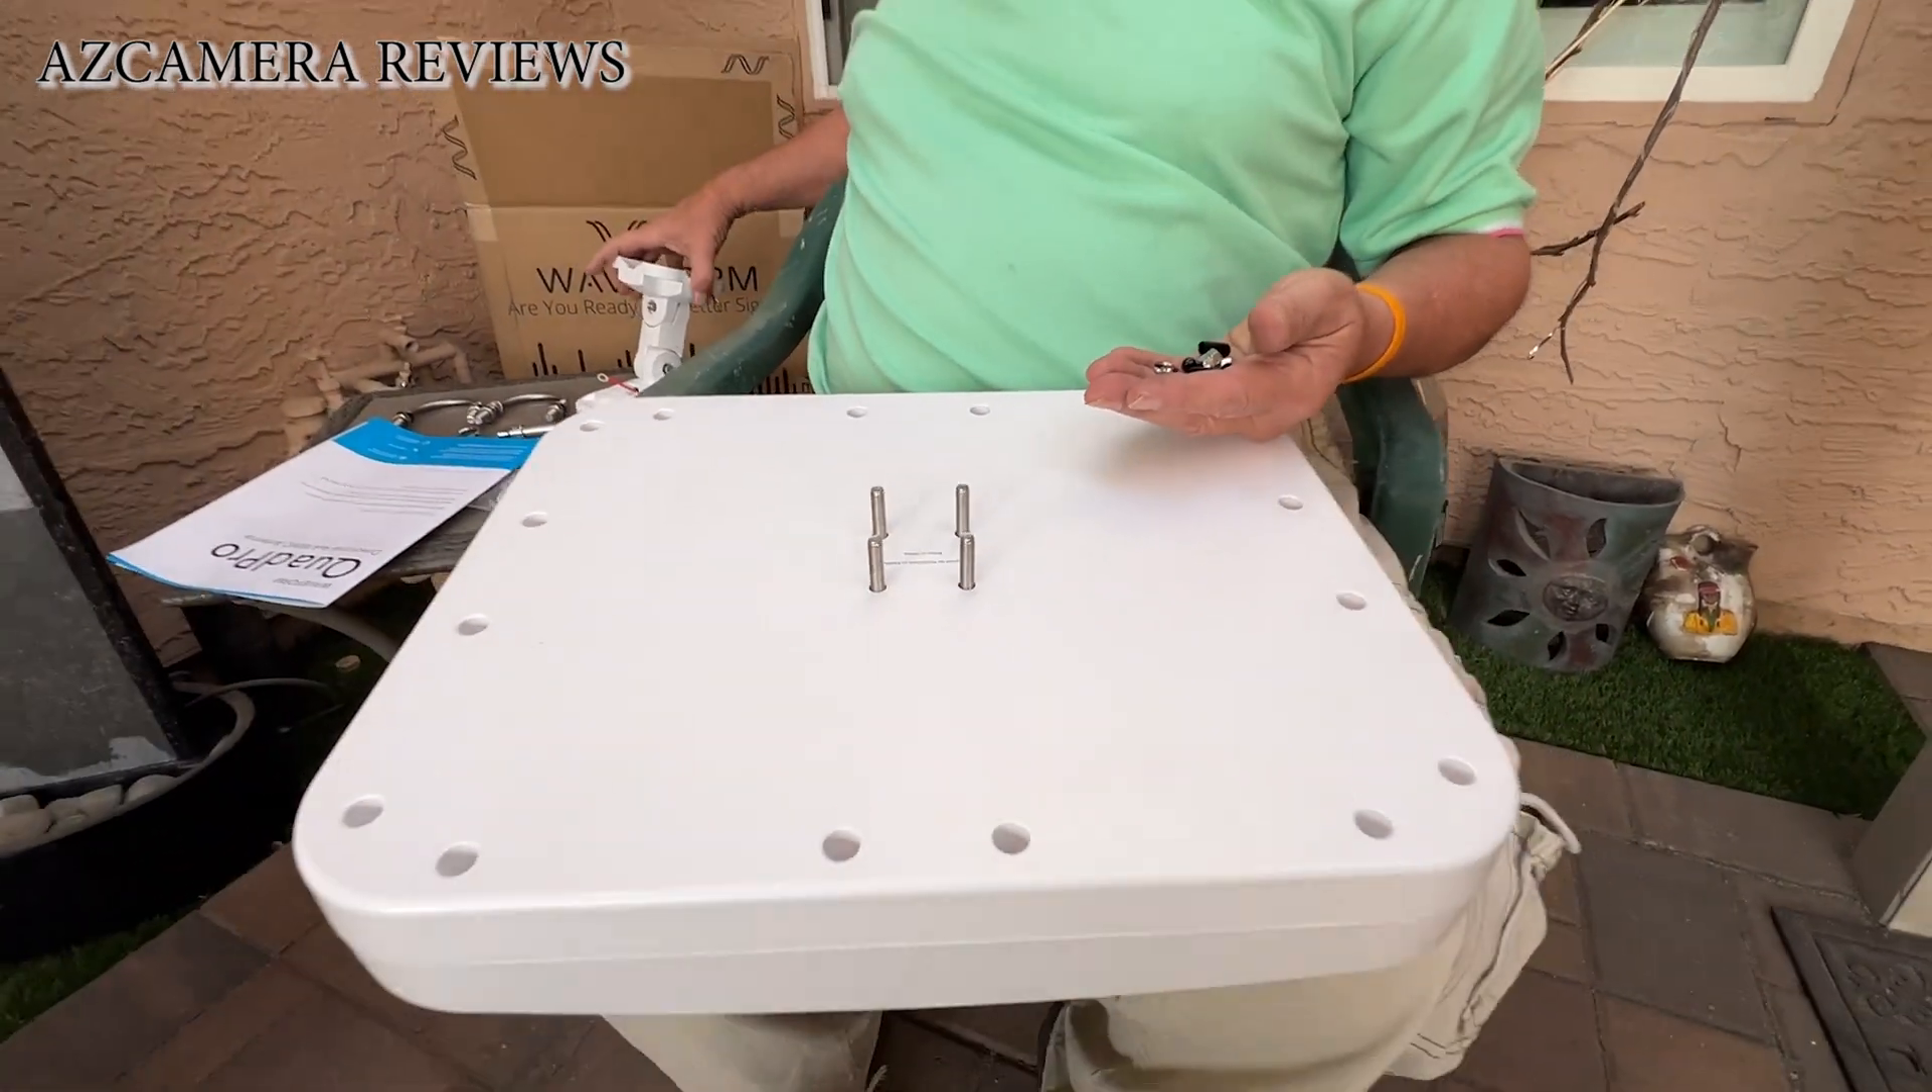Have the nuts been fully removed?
Yes.